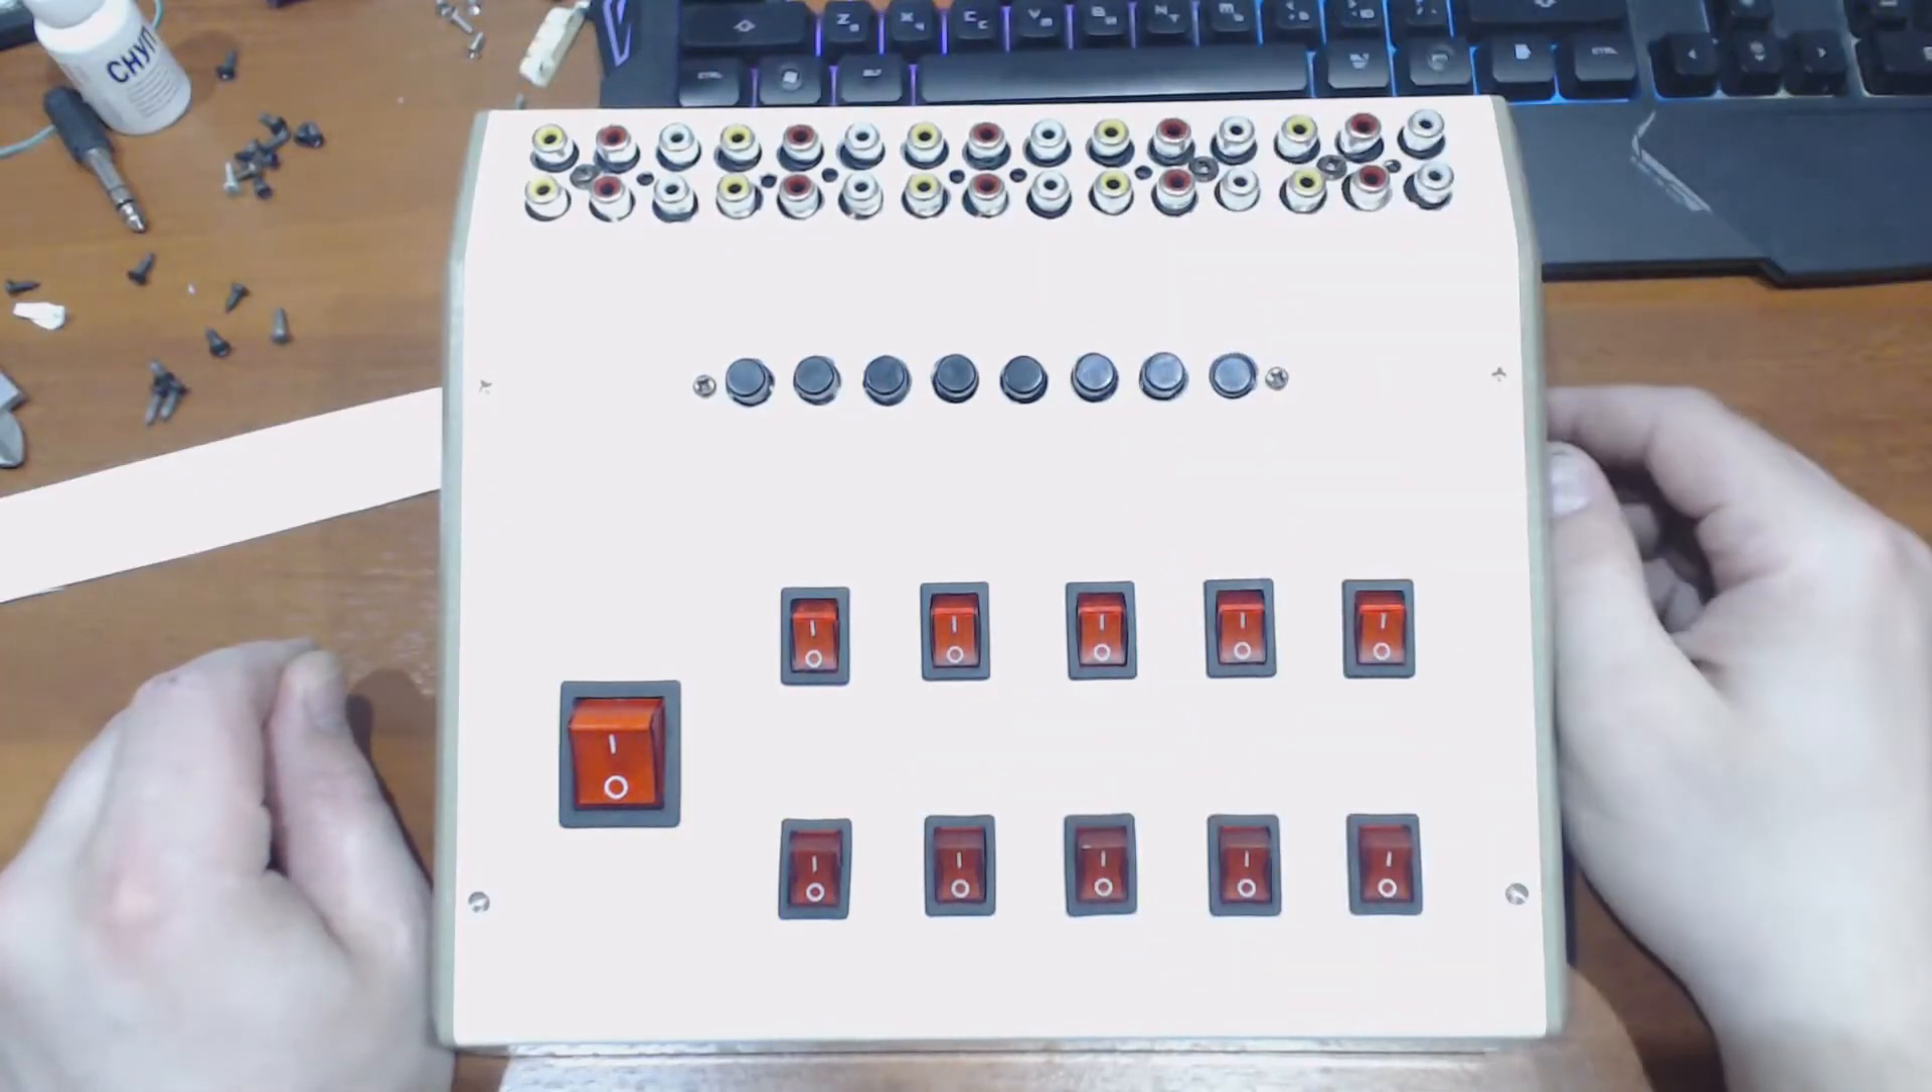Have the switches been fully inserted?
Yes.